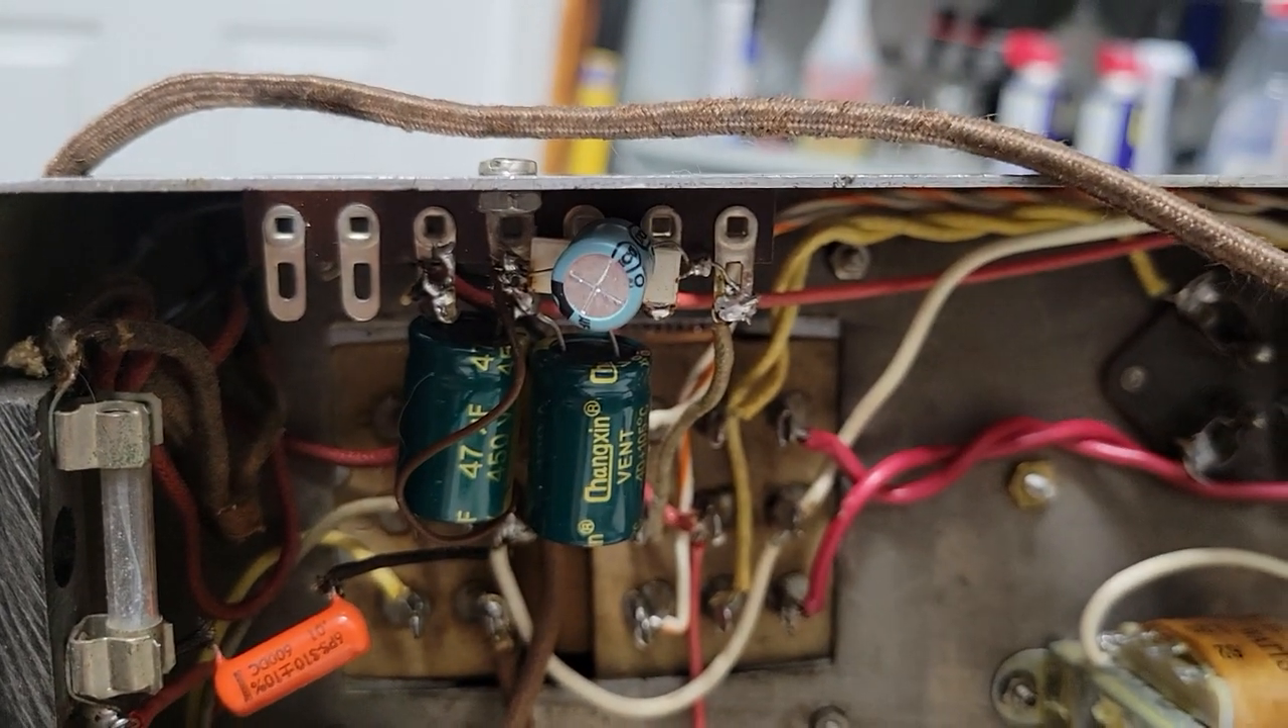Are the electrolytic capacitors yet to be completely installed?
No.